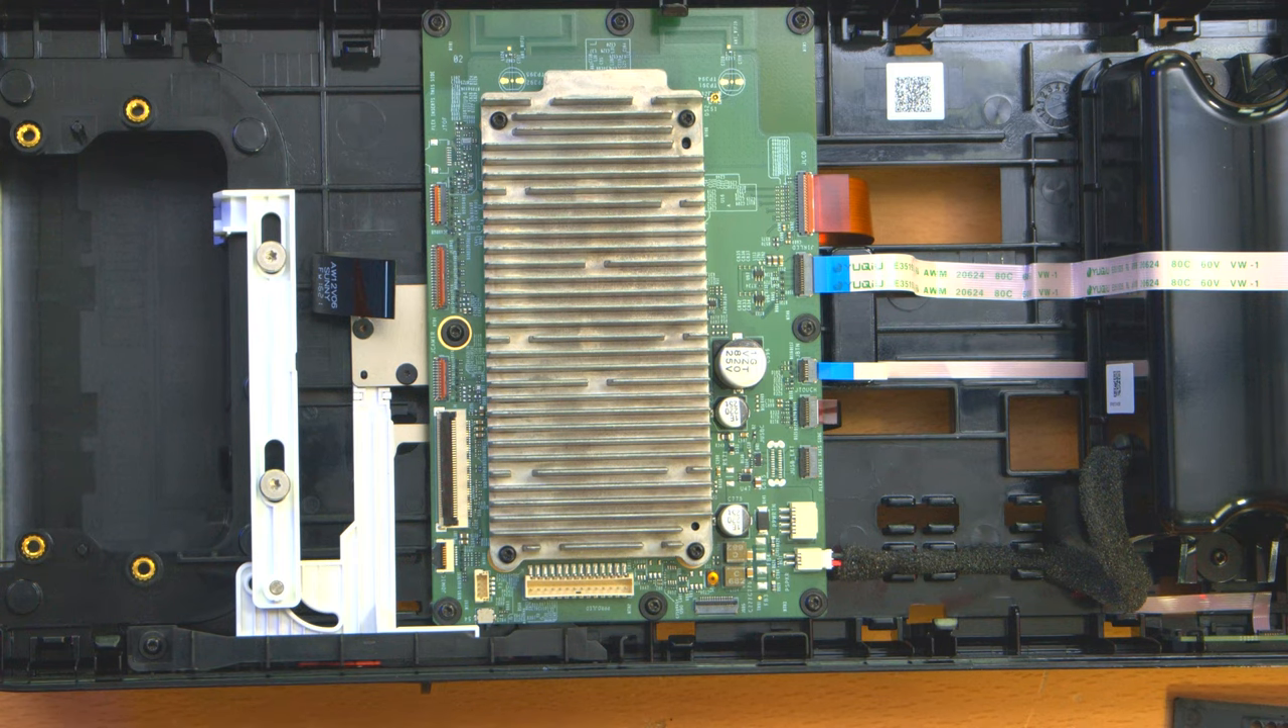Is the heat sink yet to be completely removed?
Yes.